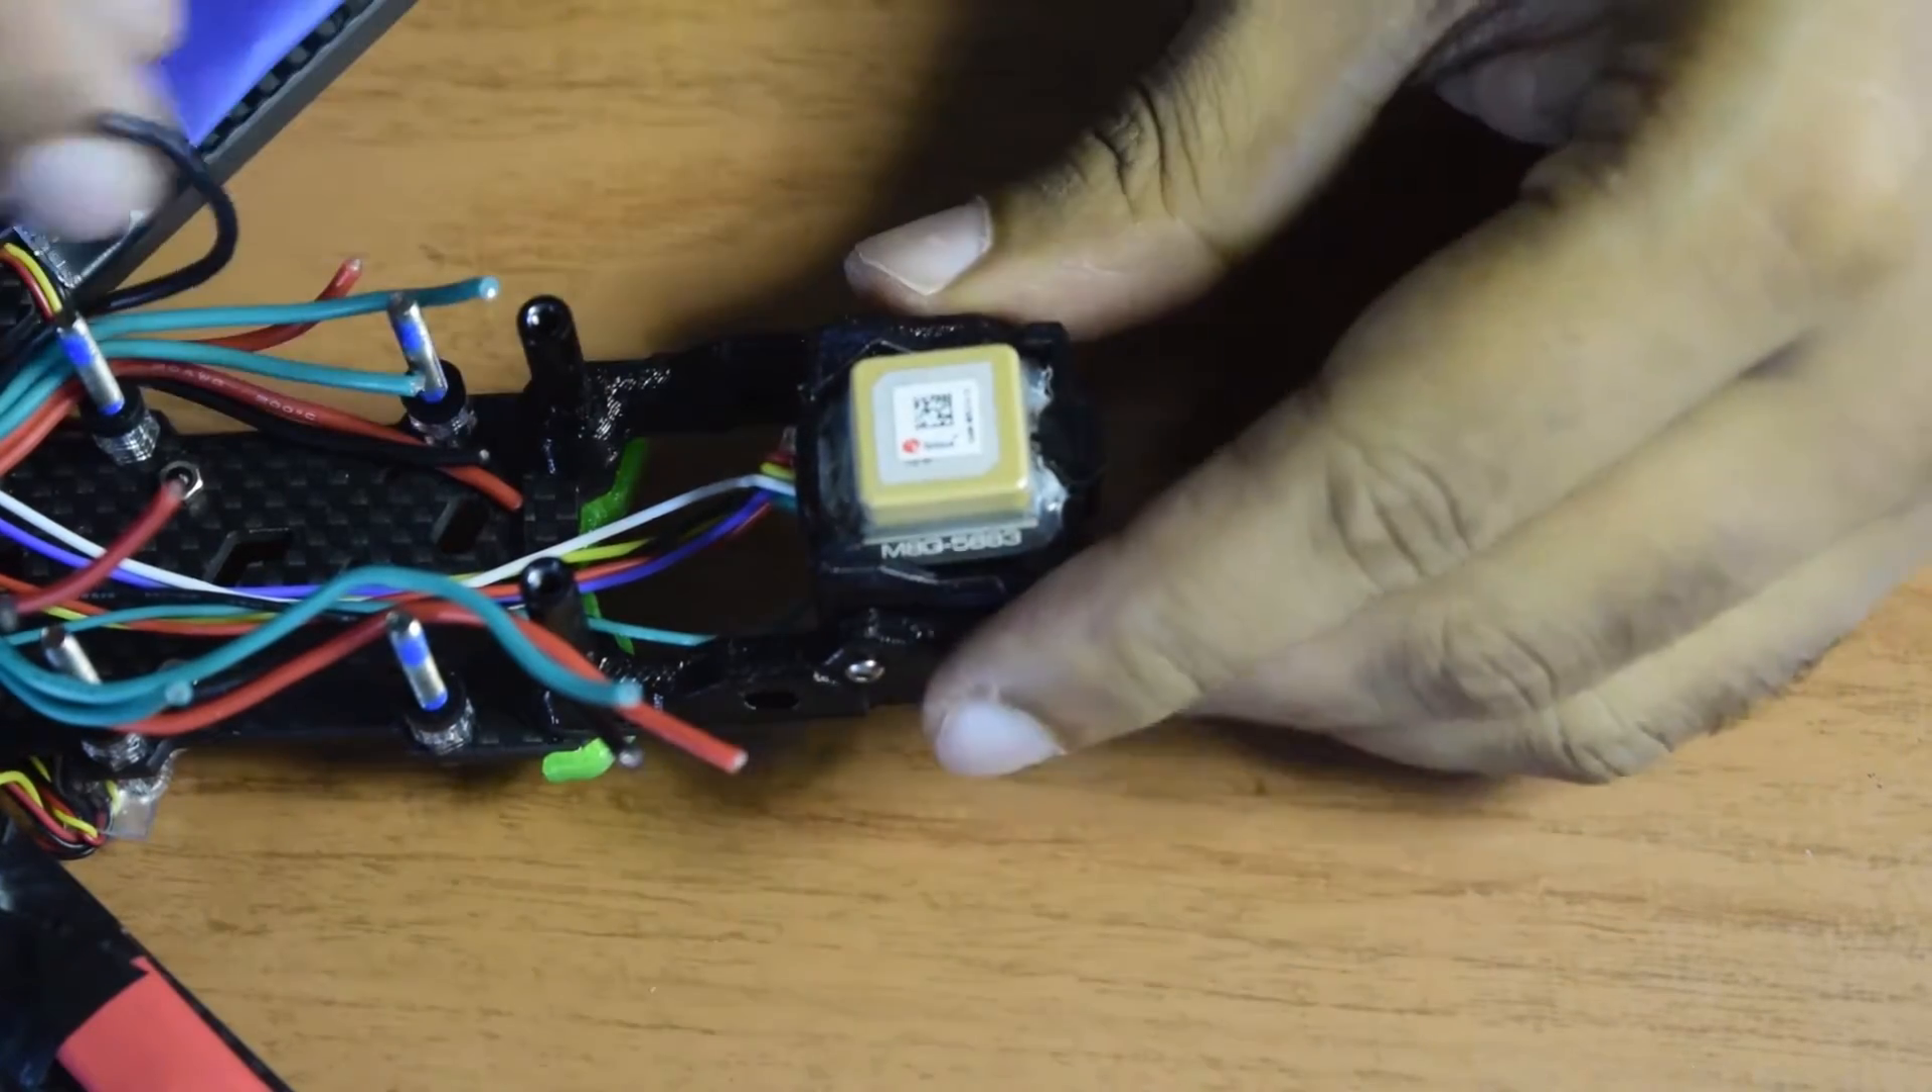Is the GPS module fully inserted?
Yes.